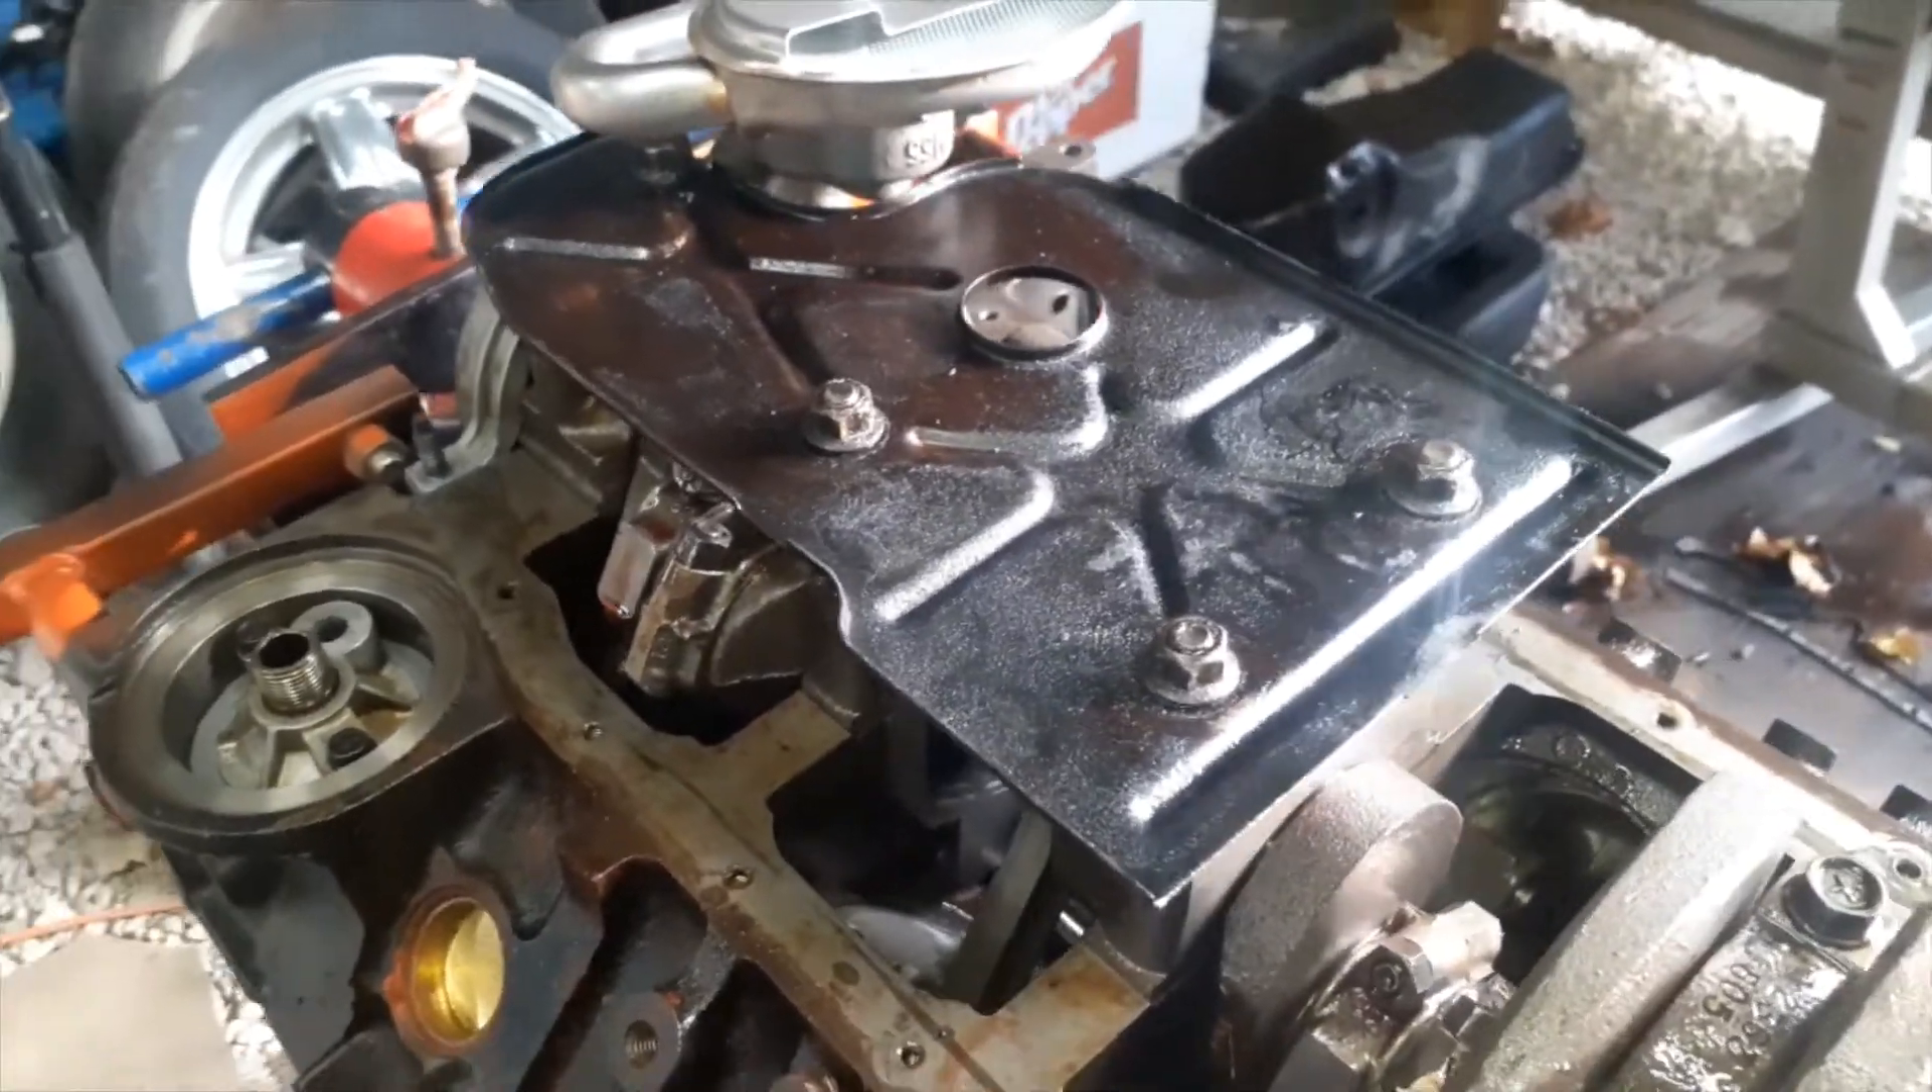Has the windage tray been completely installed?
Yes.